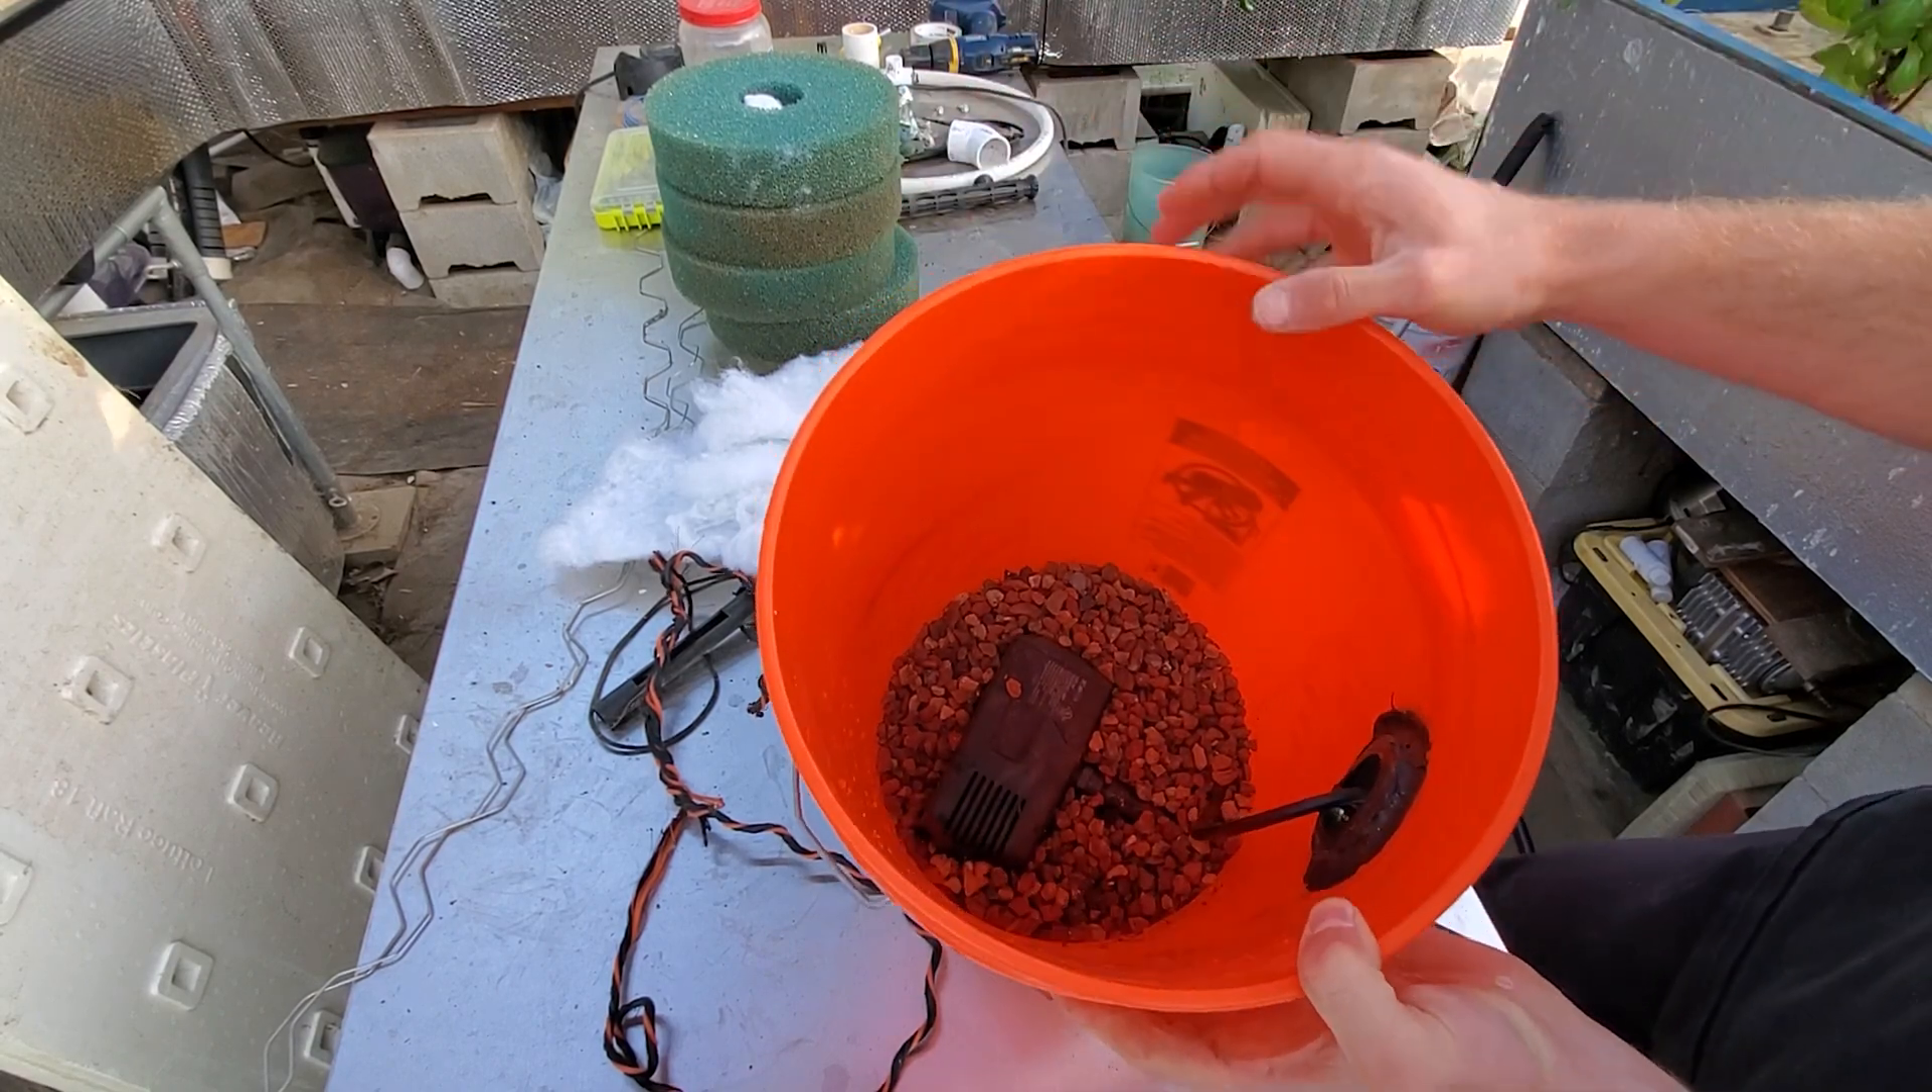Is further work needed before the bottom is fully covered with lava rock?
No.